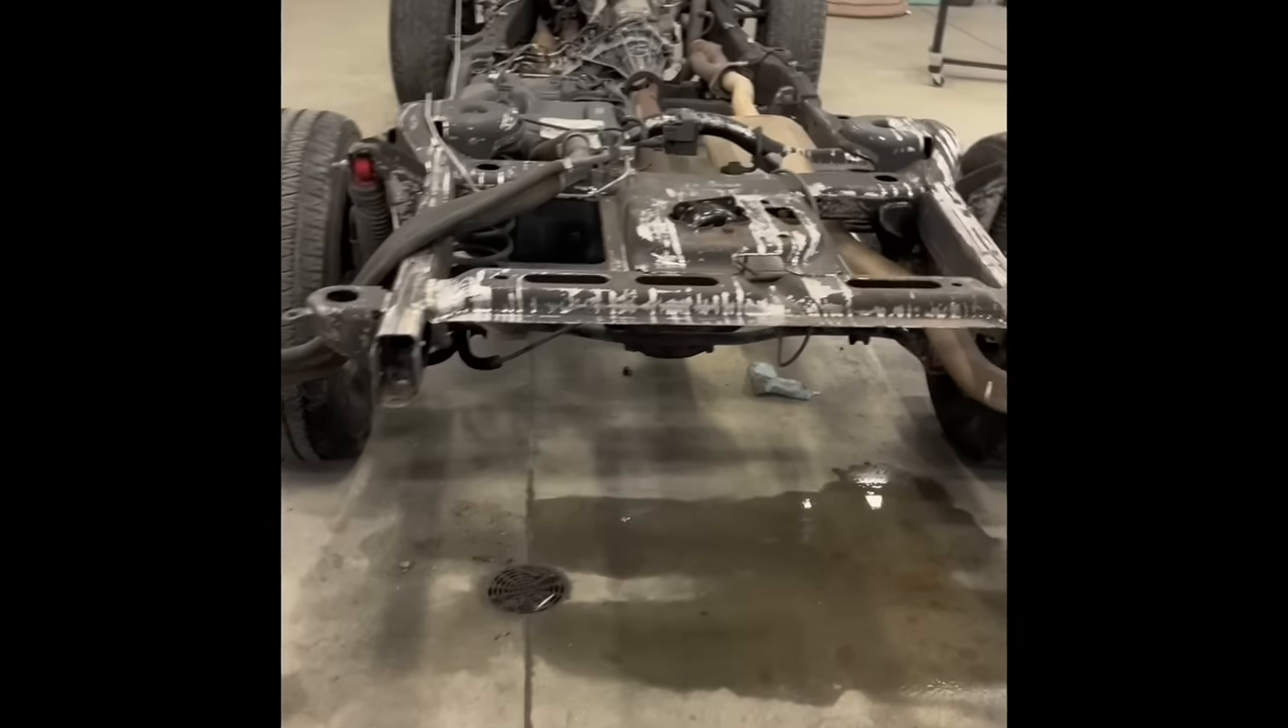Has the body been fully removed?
Yes.